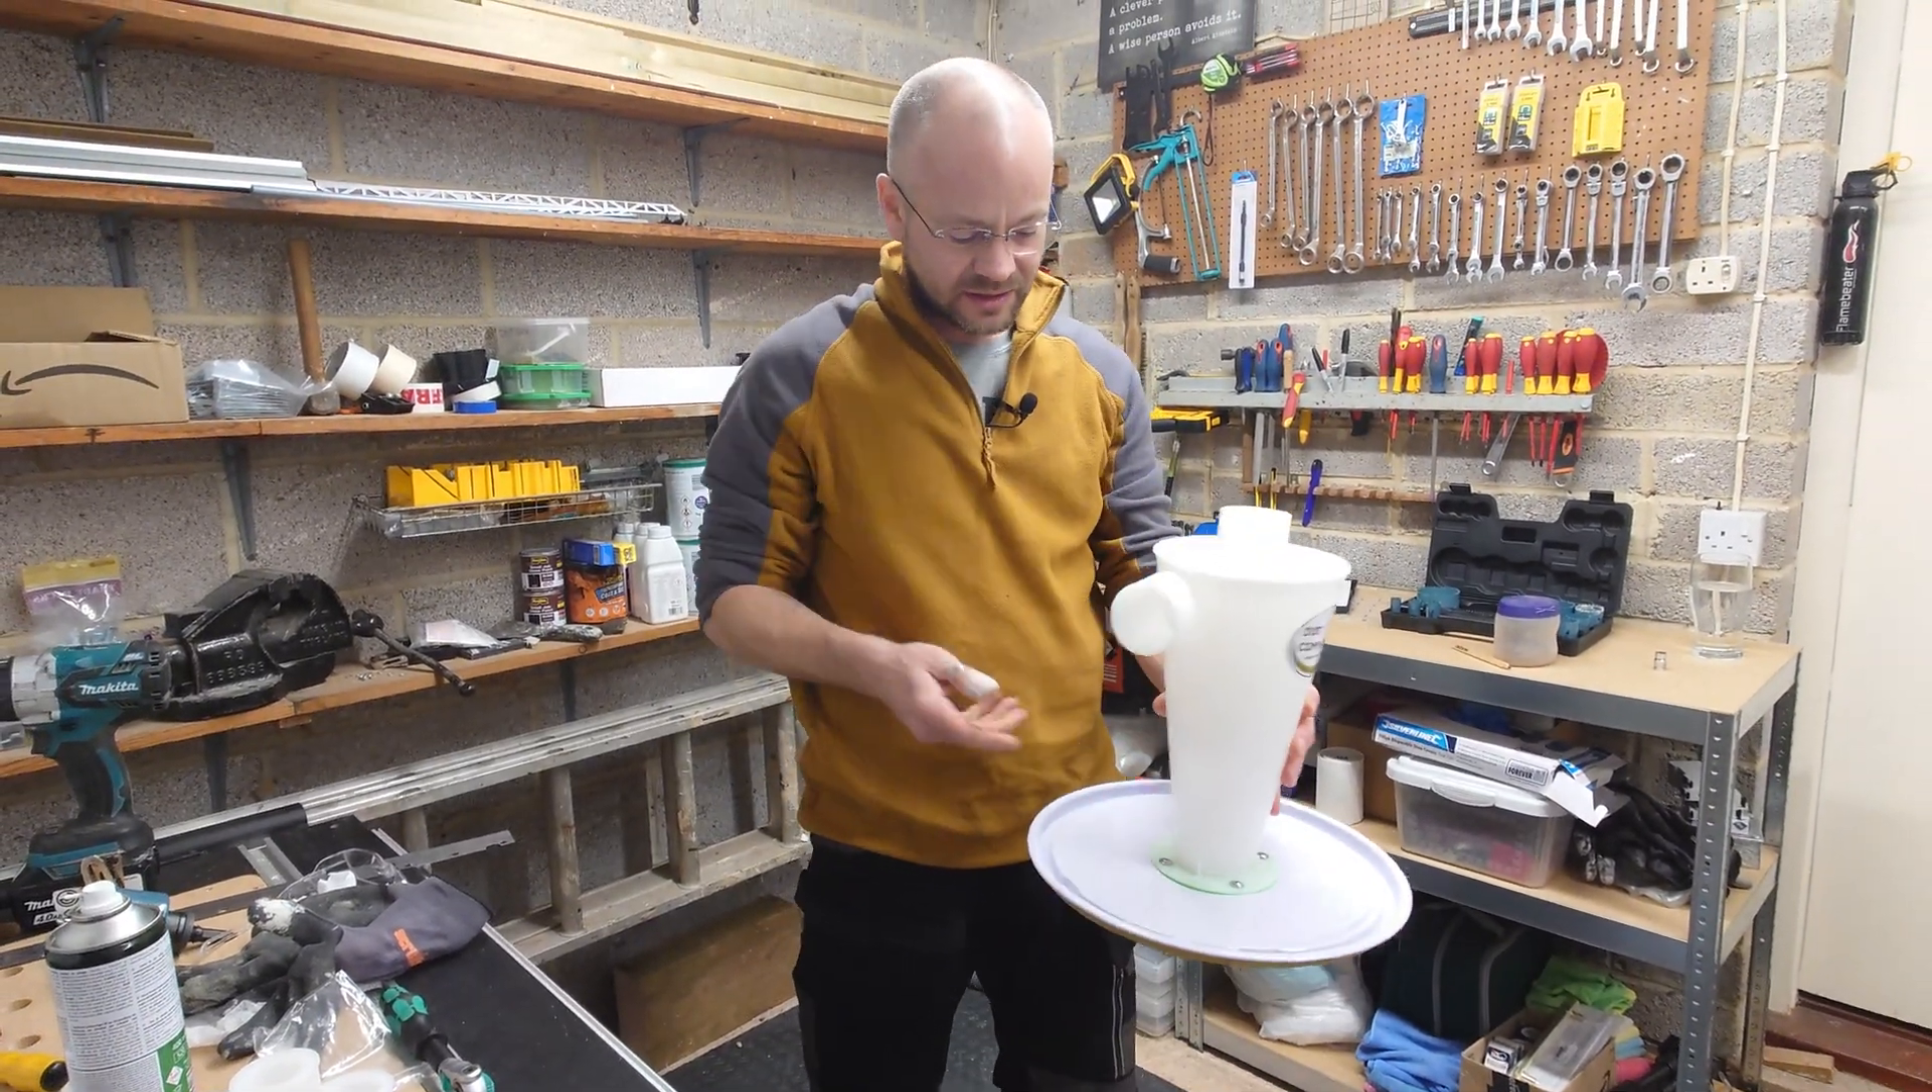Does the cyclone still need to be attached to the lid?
No.